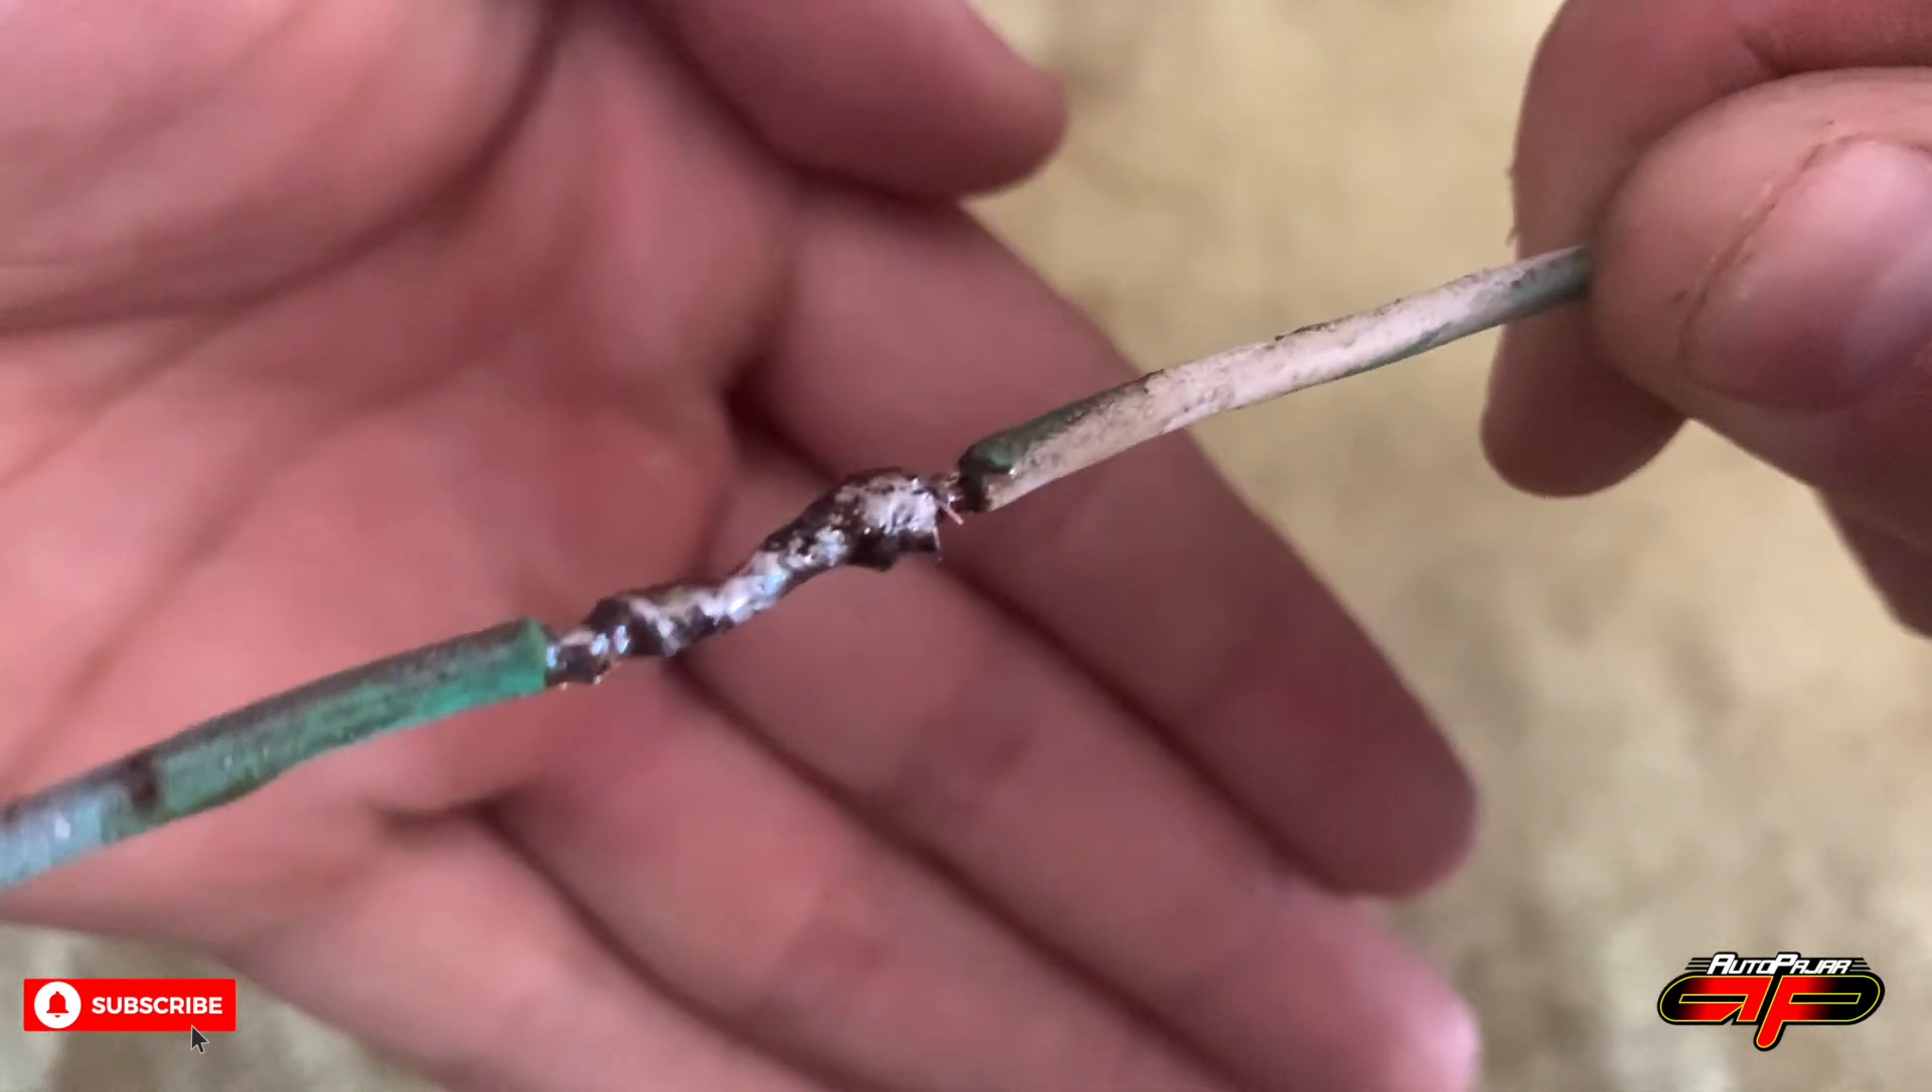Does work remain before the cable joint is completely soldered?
No.